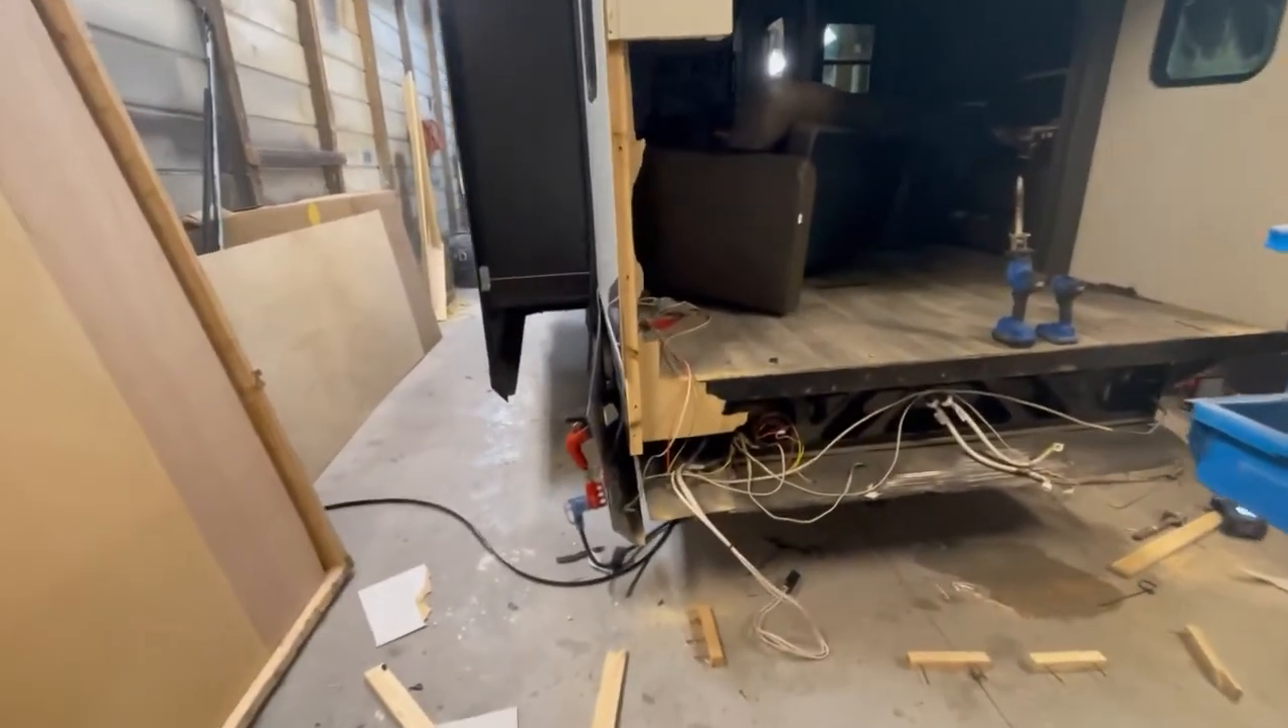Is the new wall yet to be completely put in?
Yes.